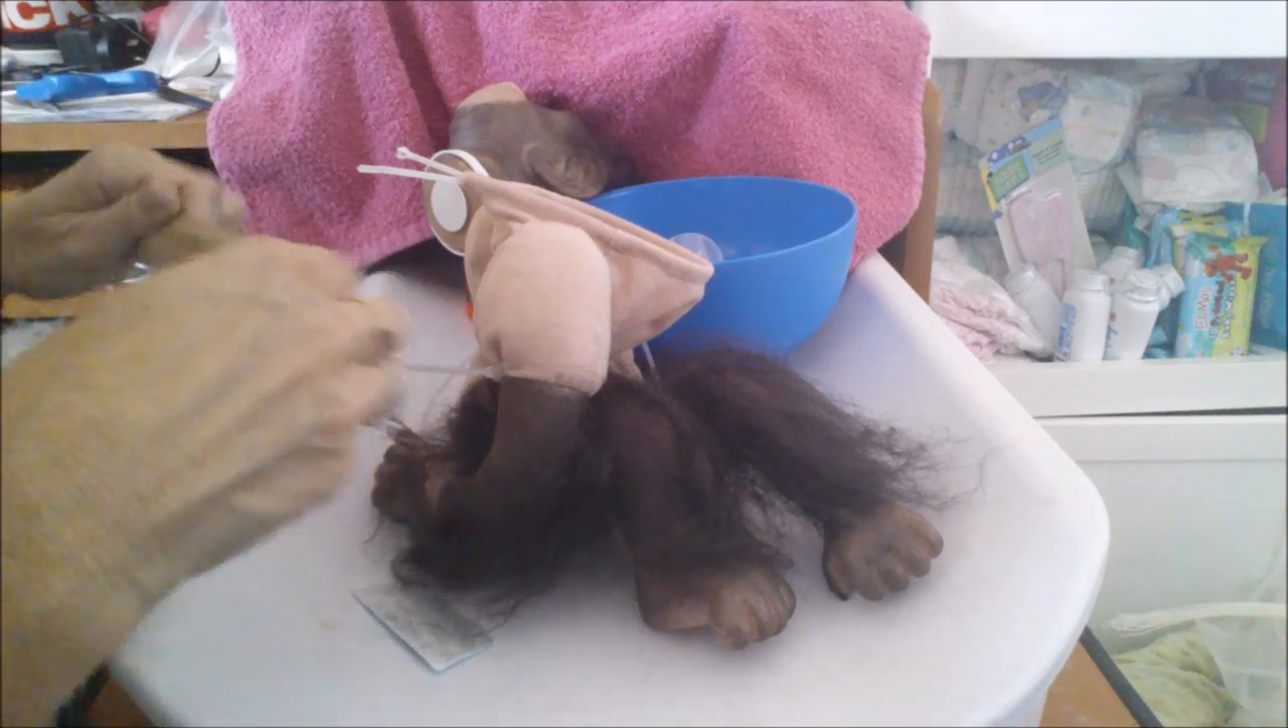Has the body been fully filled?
No.